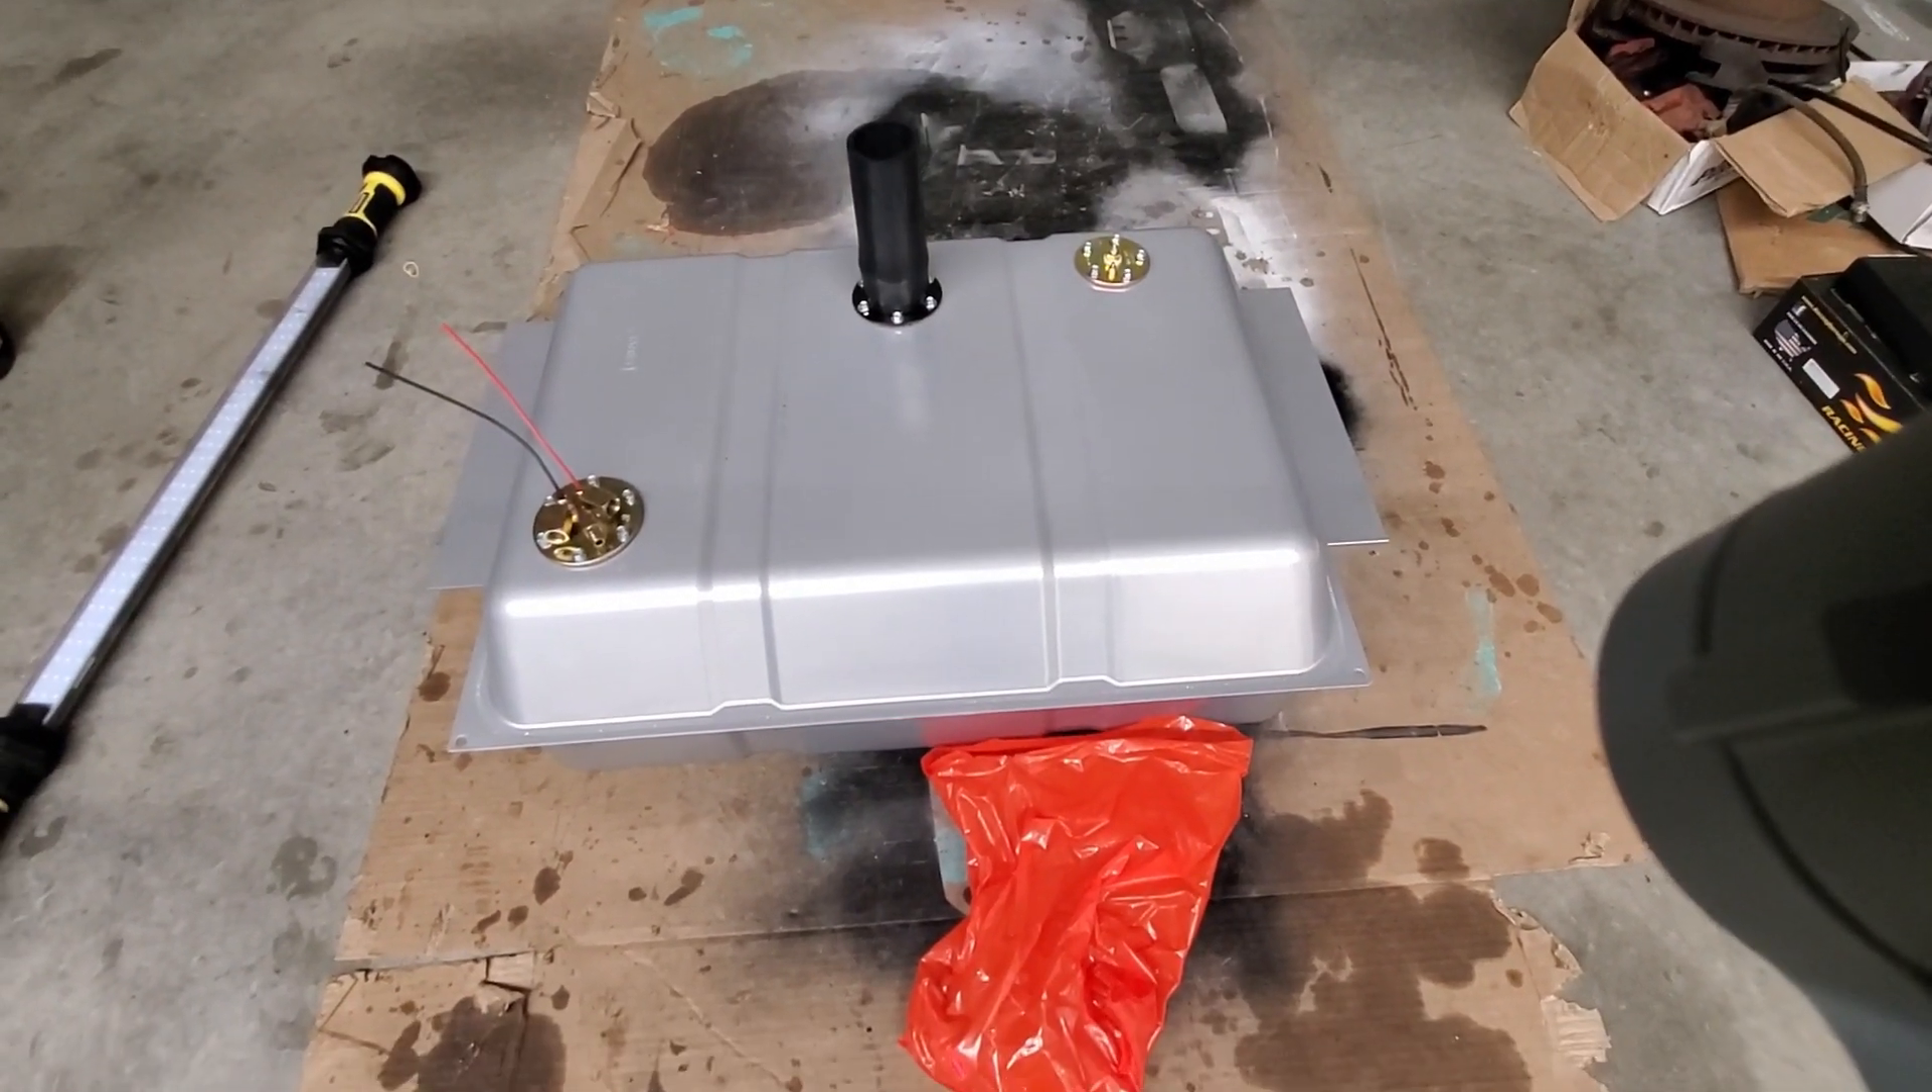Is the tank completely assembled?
Yes.